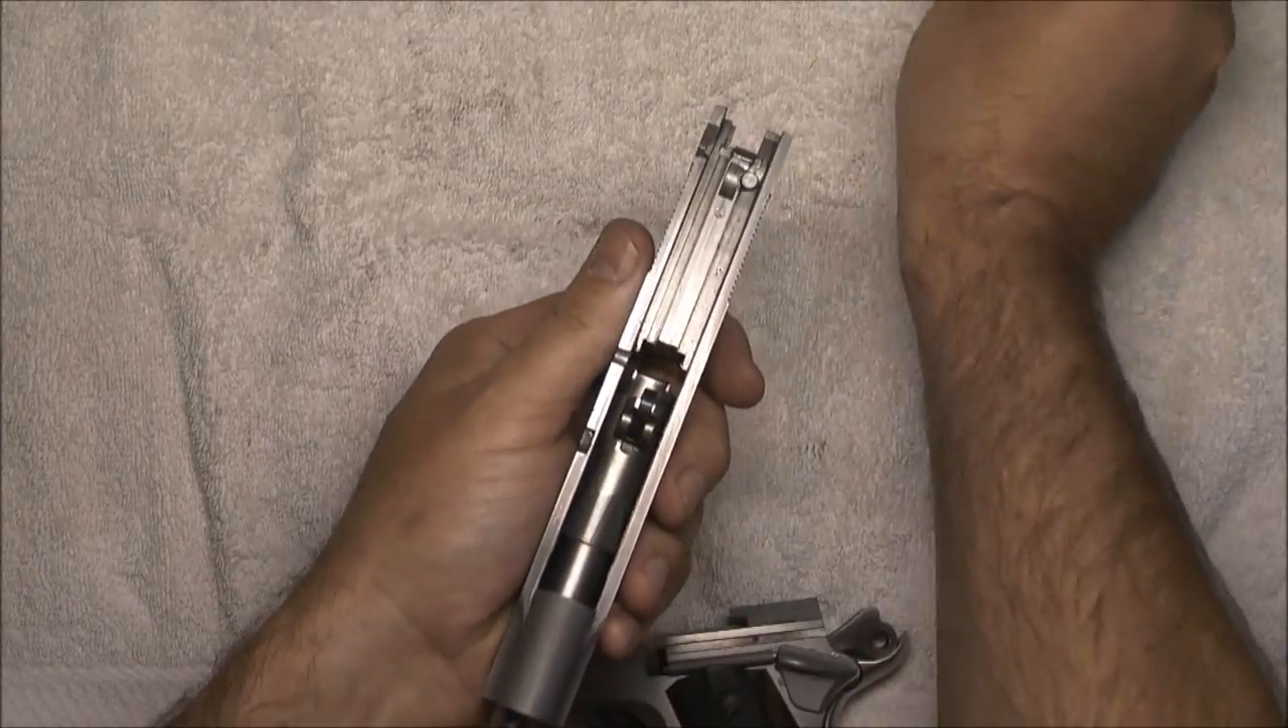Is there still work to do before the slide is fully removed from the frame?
No.